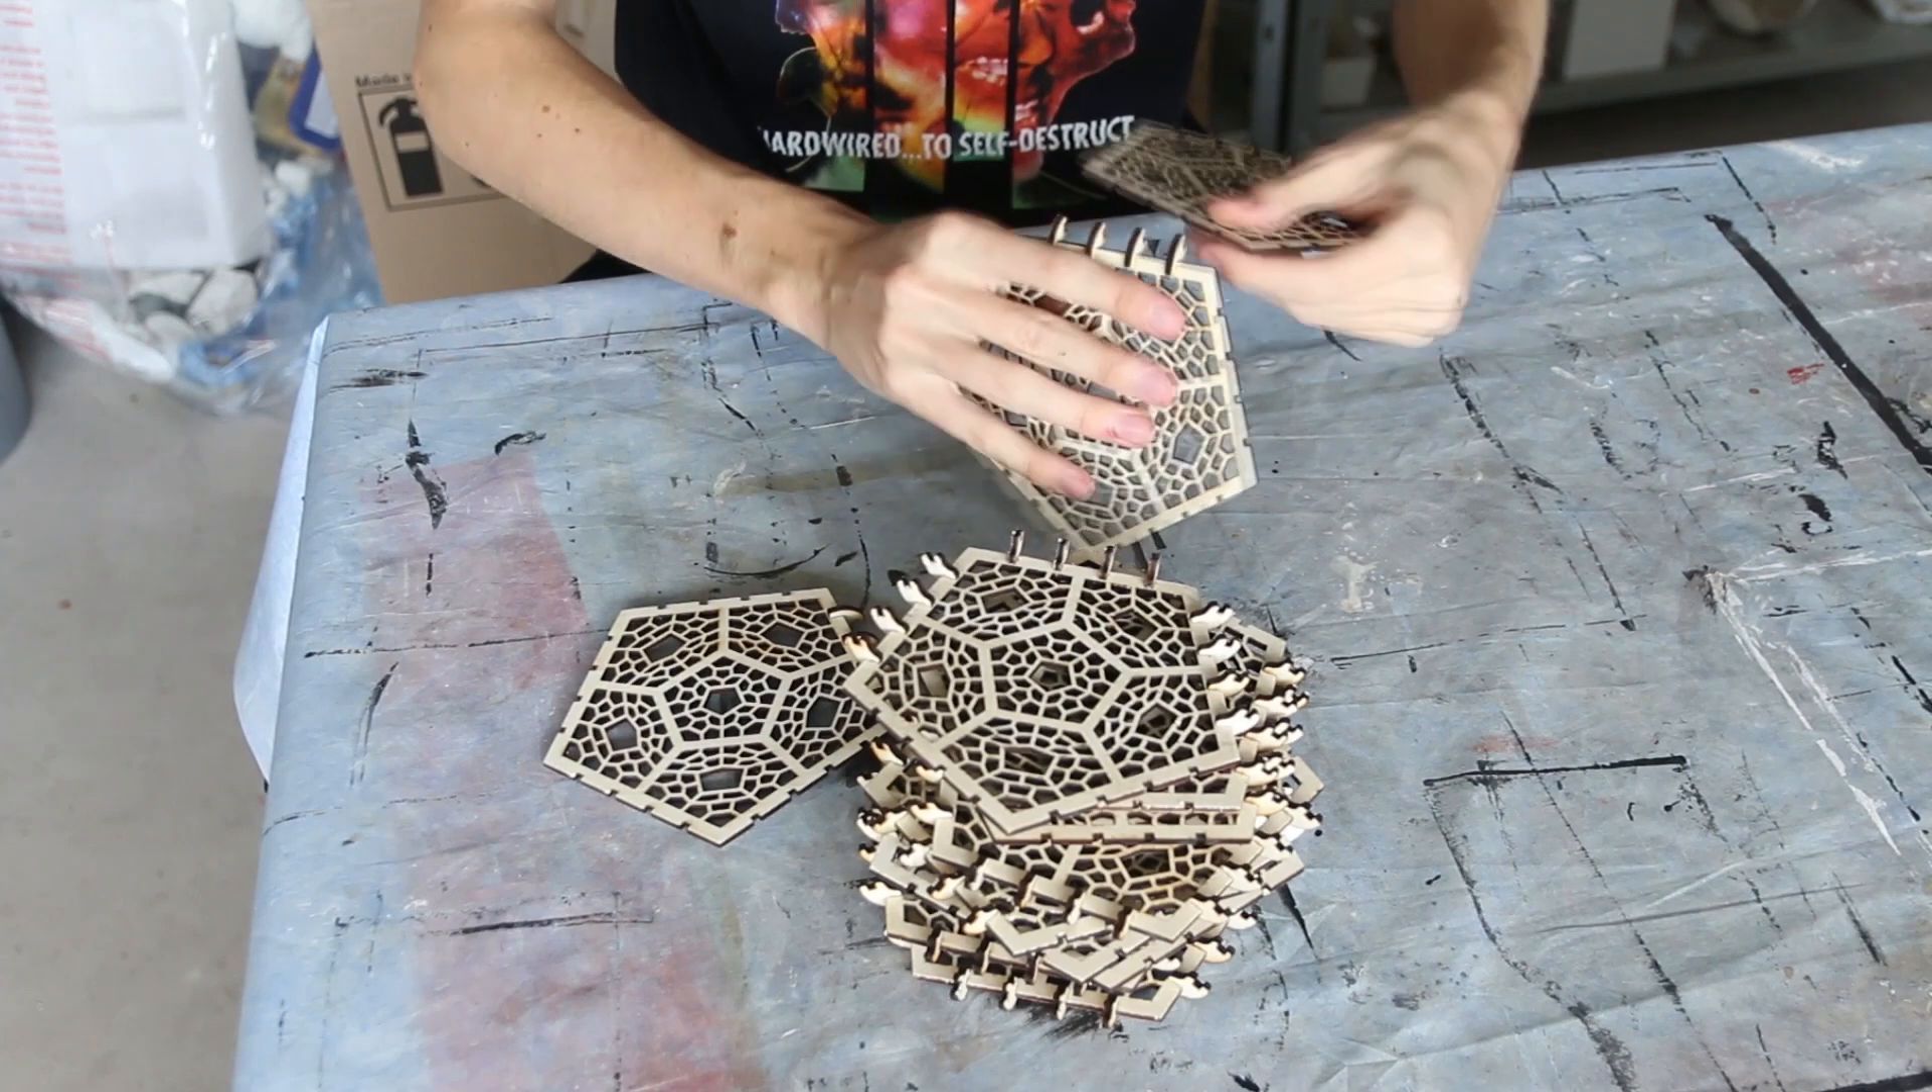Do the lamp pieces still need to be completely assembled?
Yes.